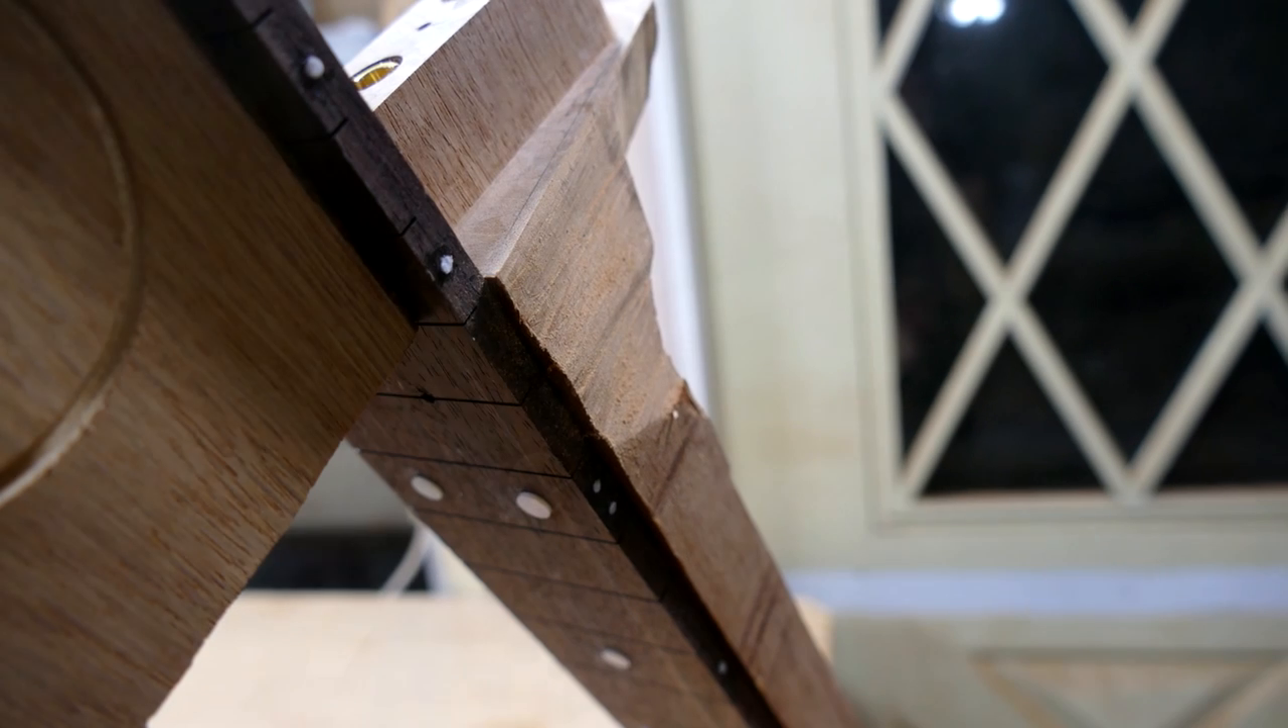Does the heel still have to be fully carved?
Yes.